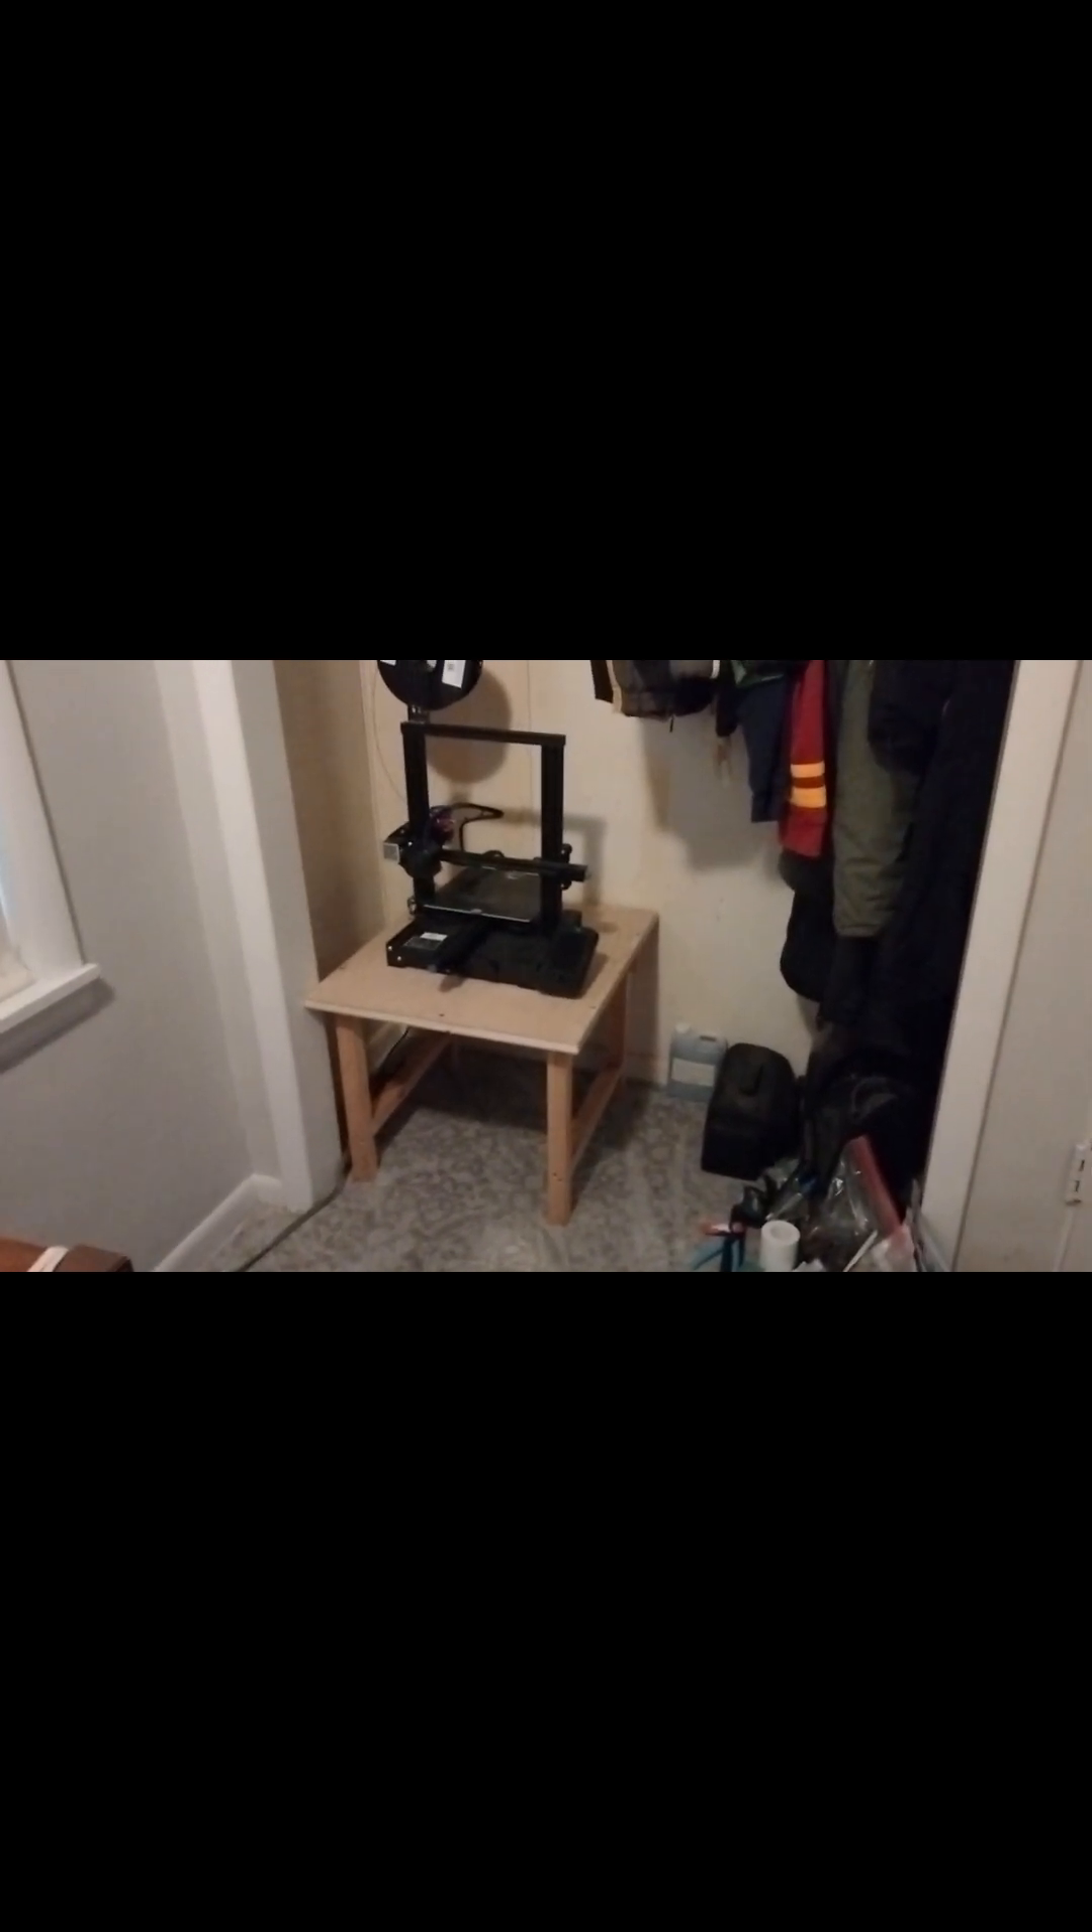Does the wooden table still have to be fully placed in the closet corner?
No.